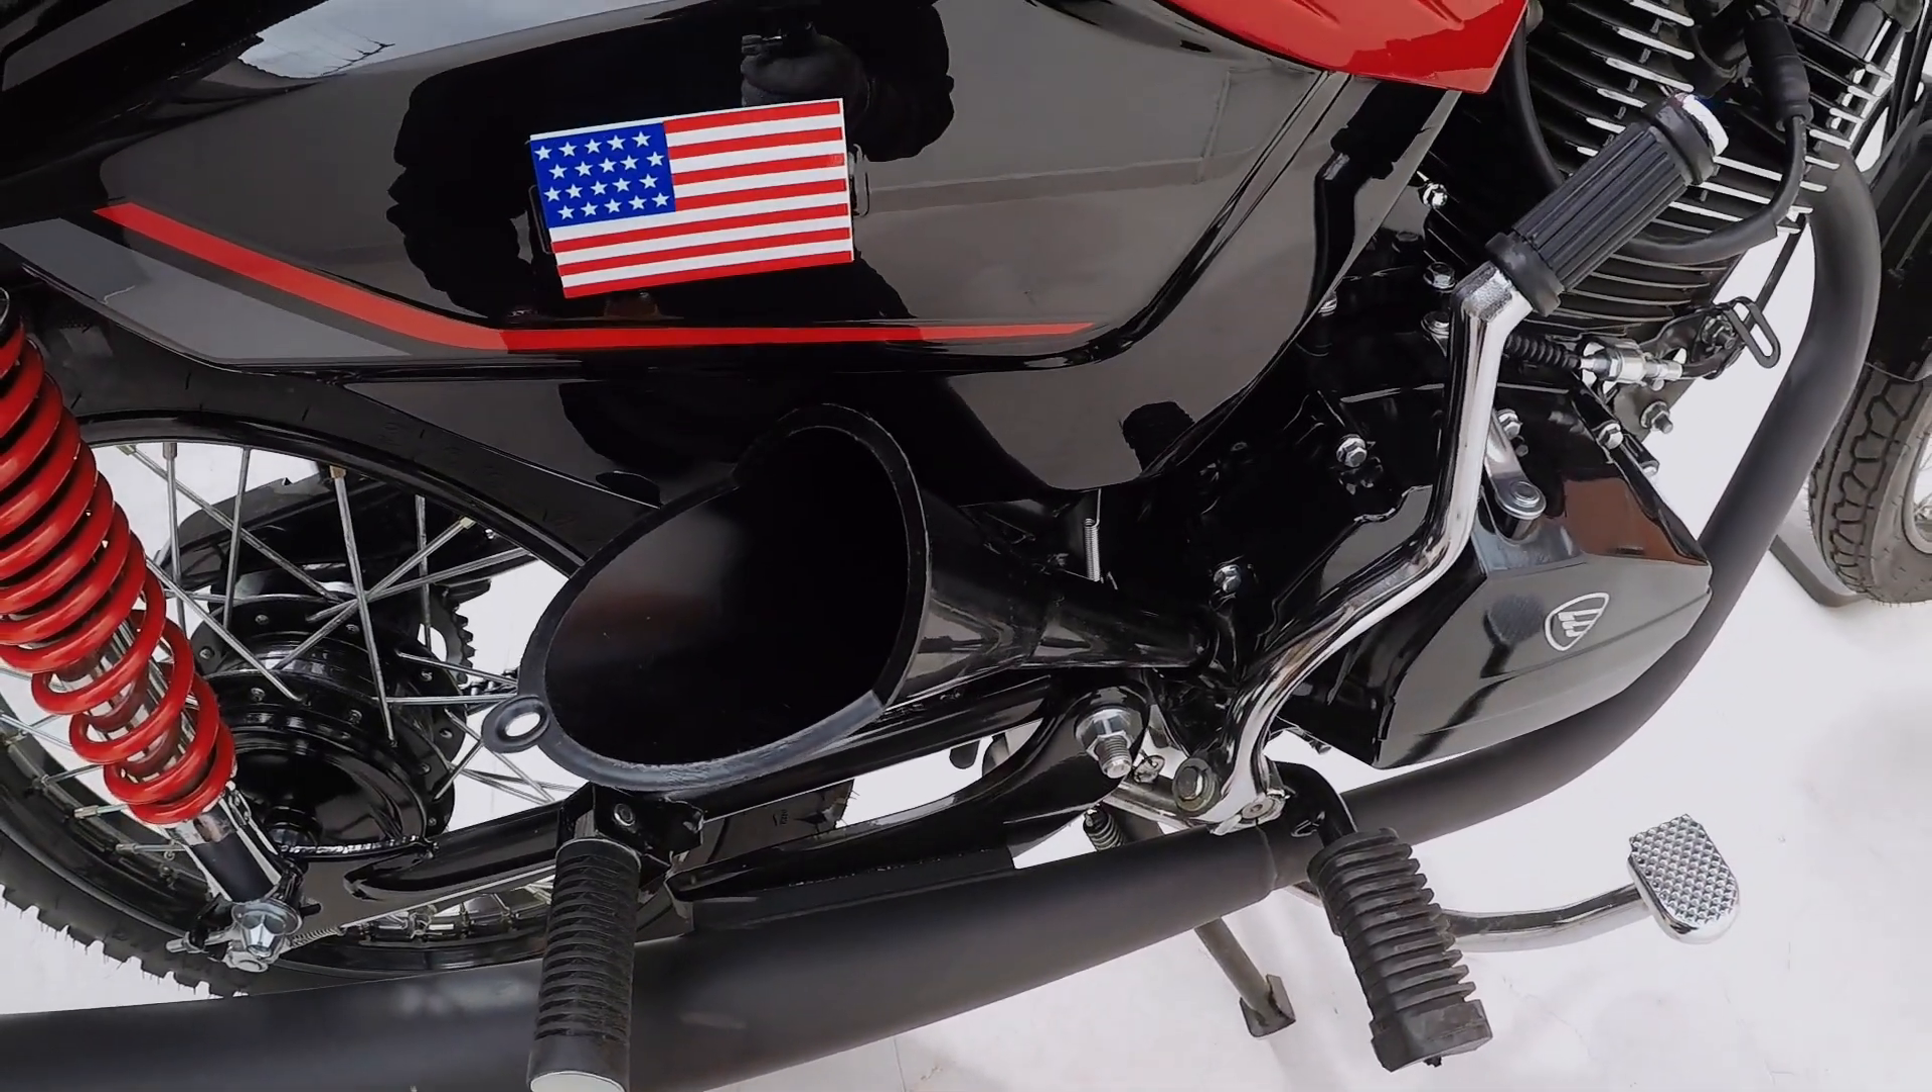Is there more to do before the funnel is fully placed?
No.